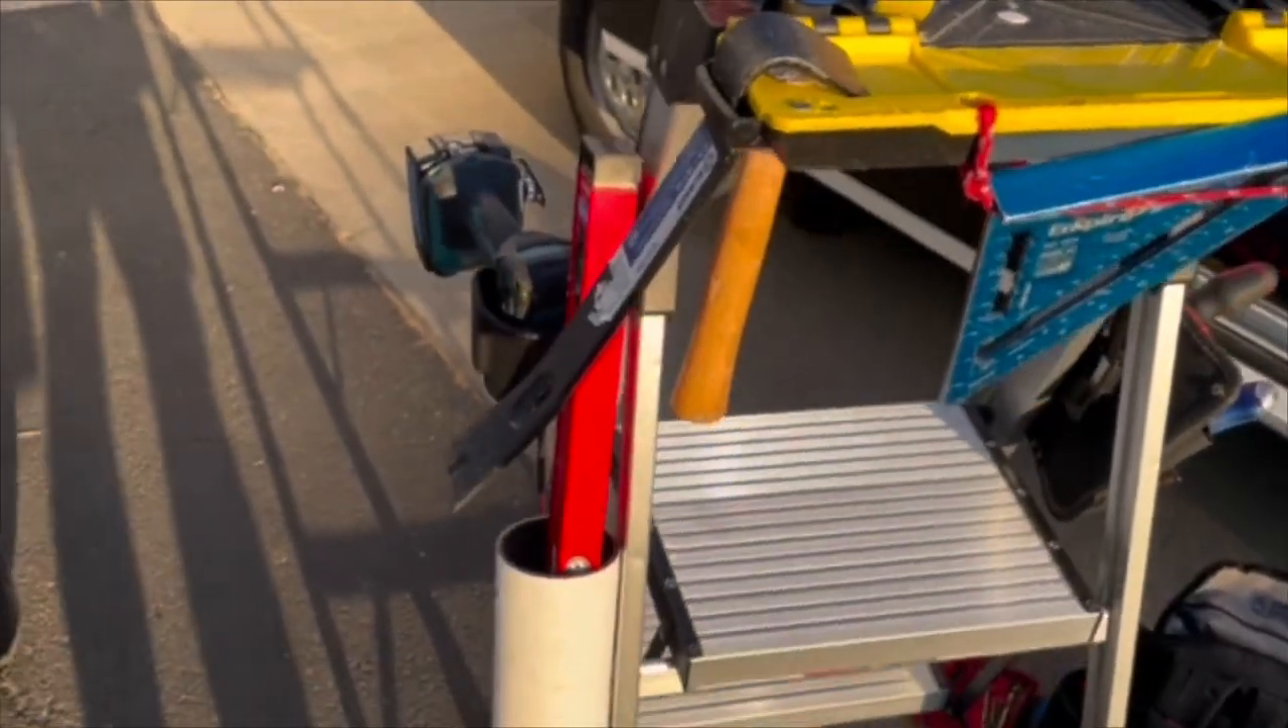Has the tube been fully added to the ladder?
Yes.